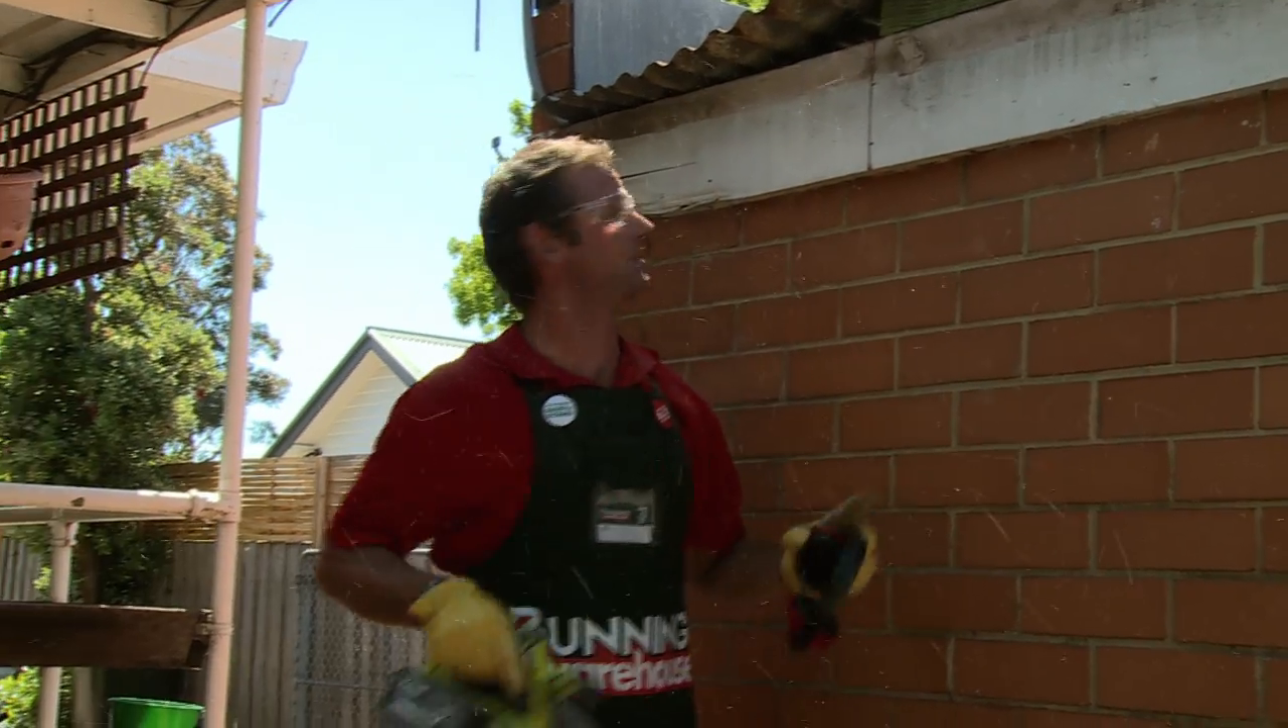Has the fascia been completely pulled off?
No.